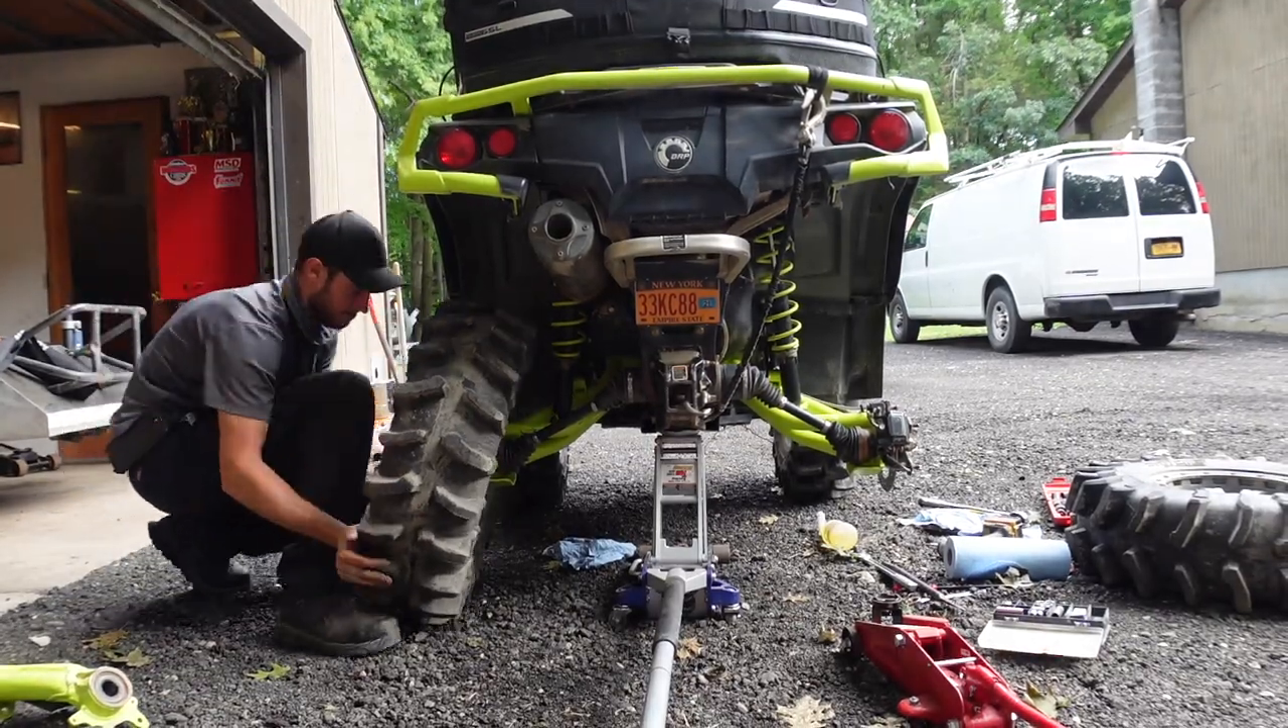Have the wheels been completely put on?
No.